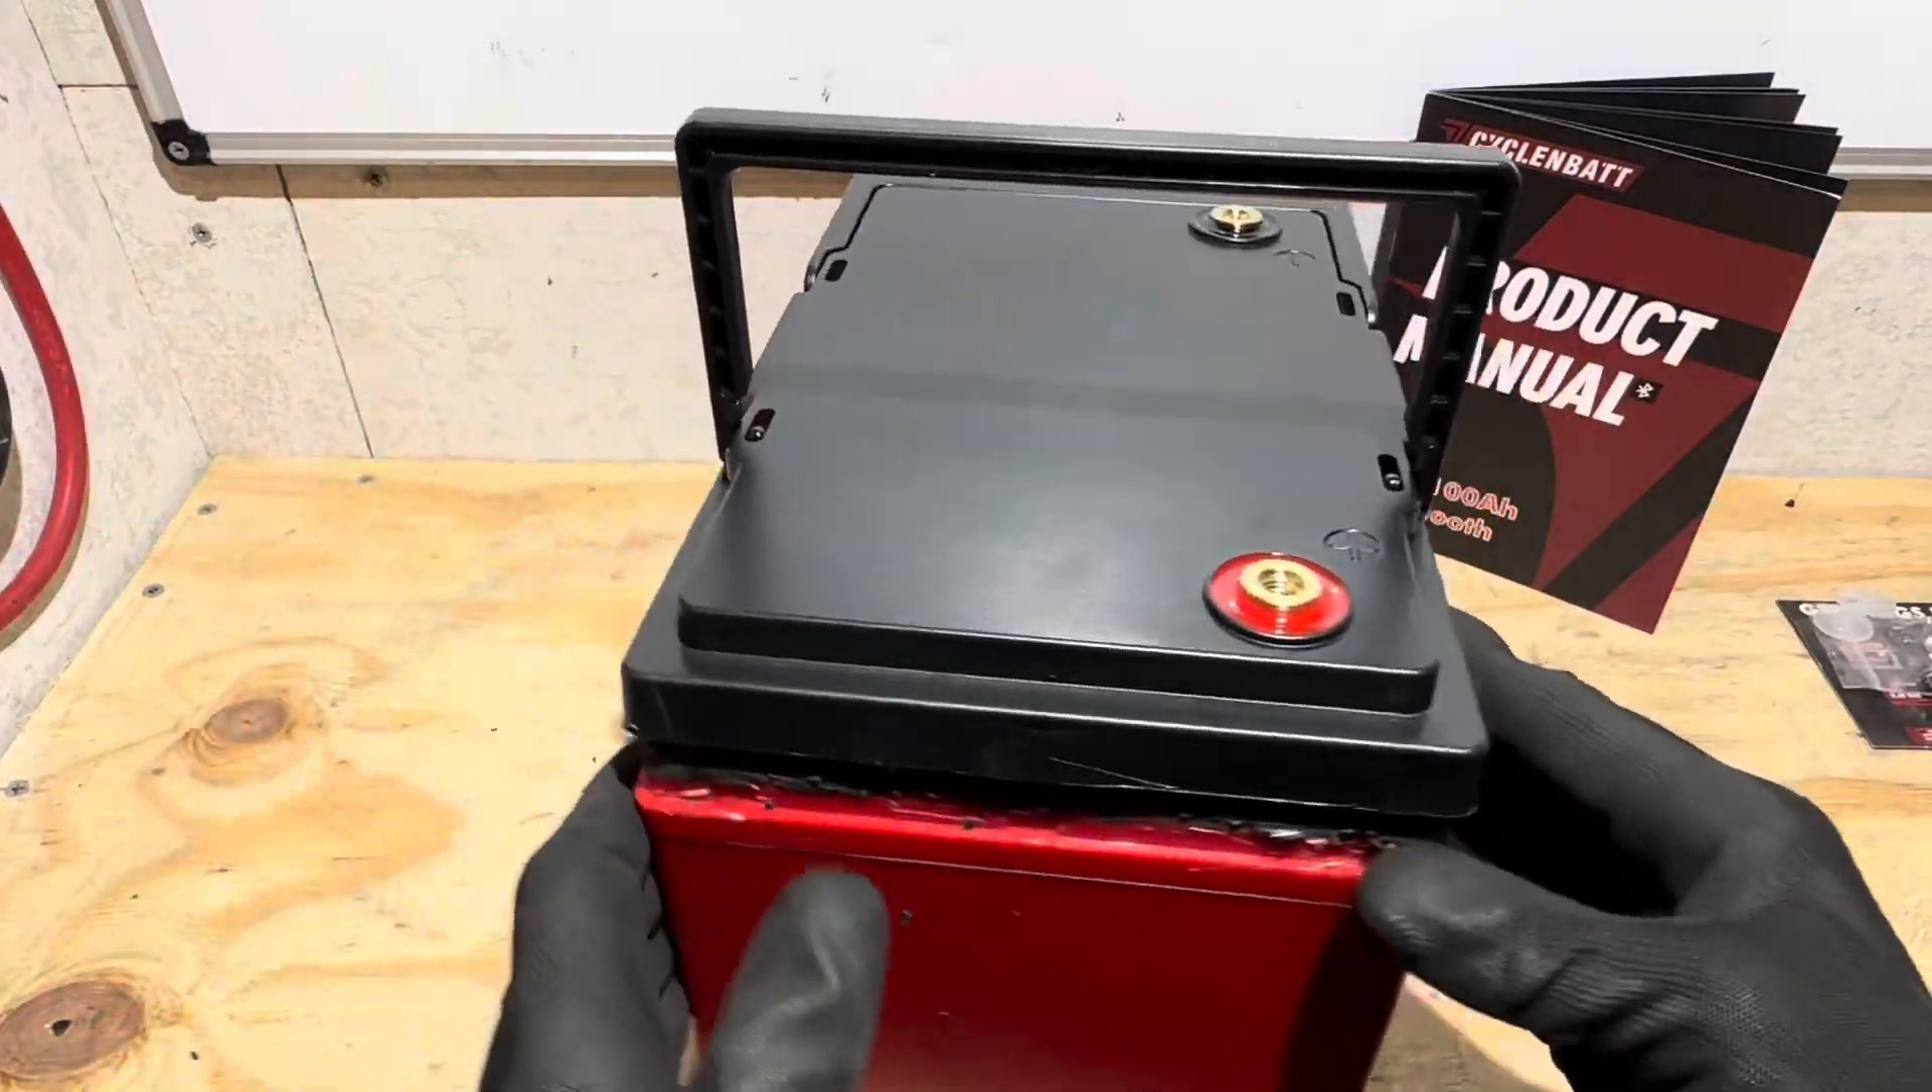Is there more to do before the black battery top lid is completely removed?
Yes.